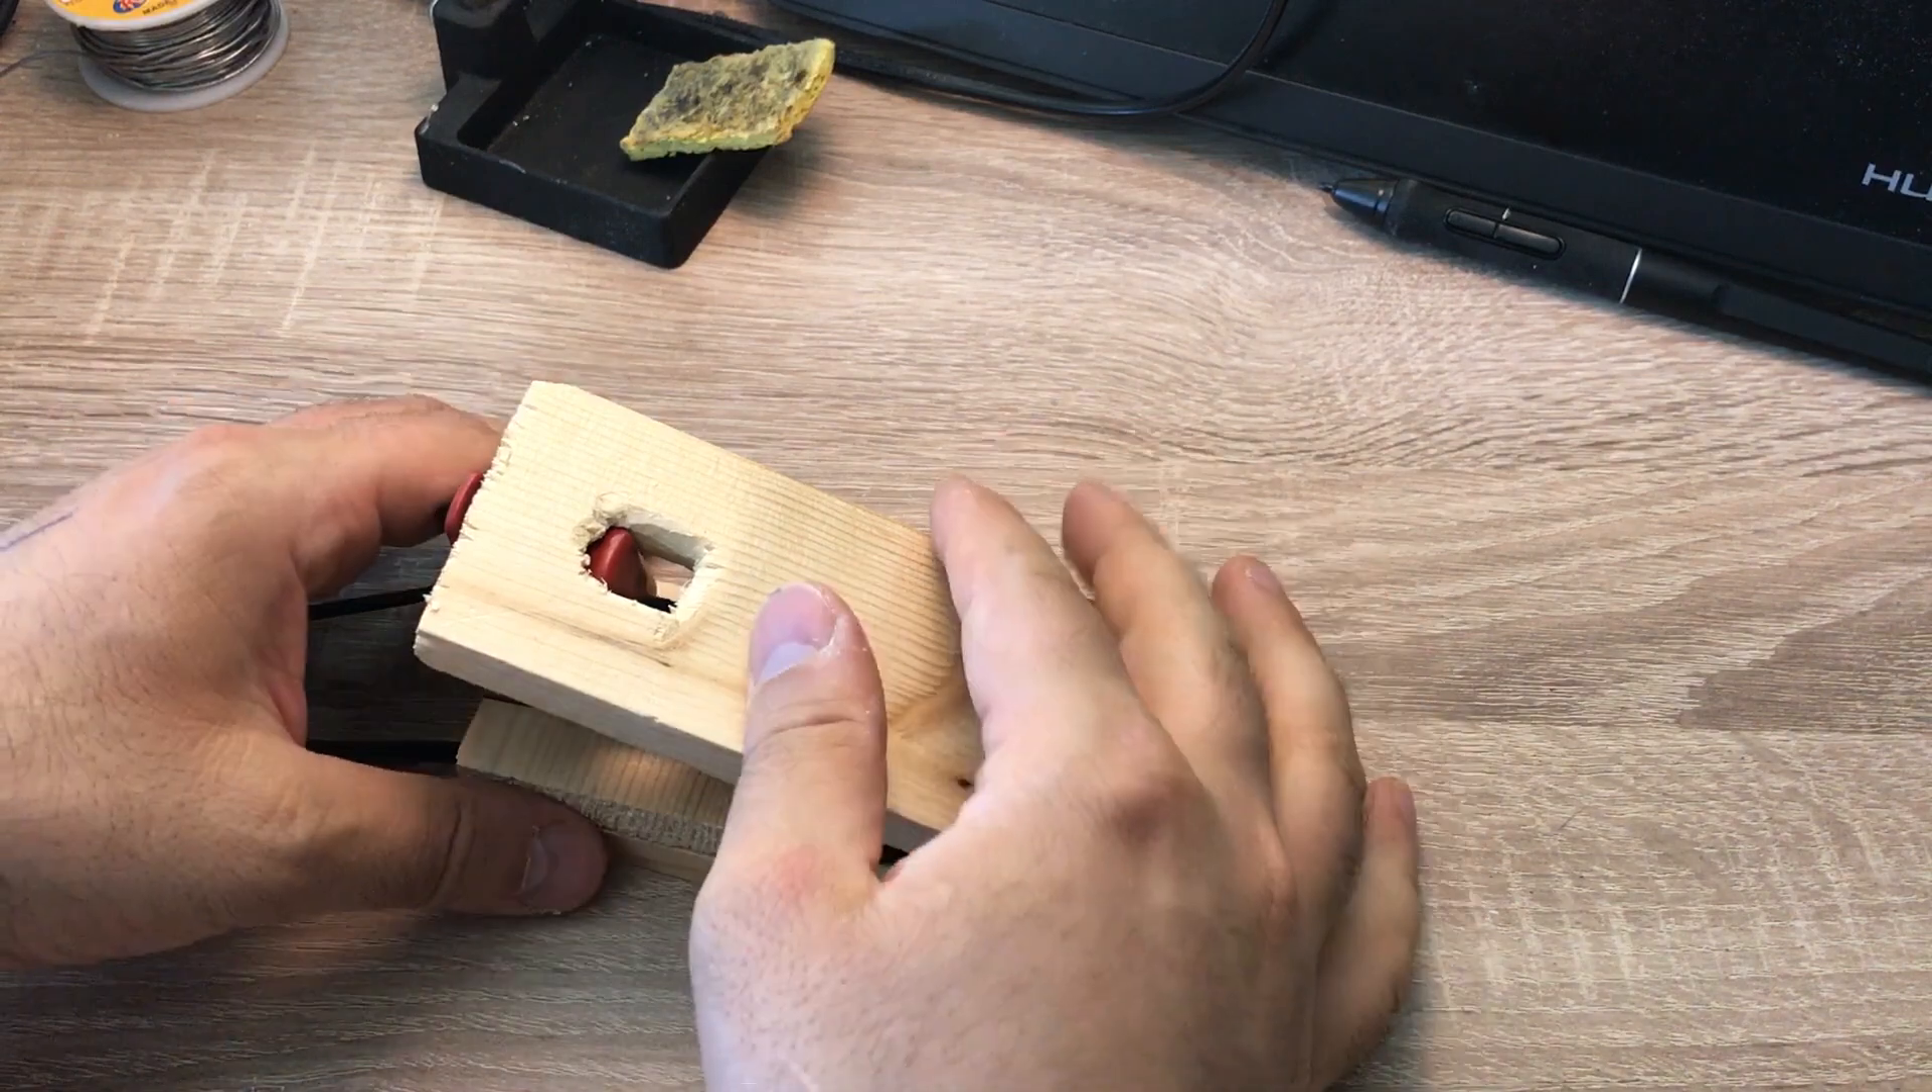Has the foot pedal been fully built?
No.